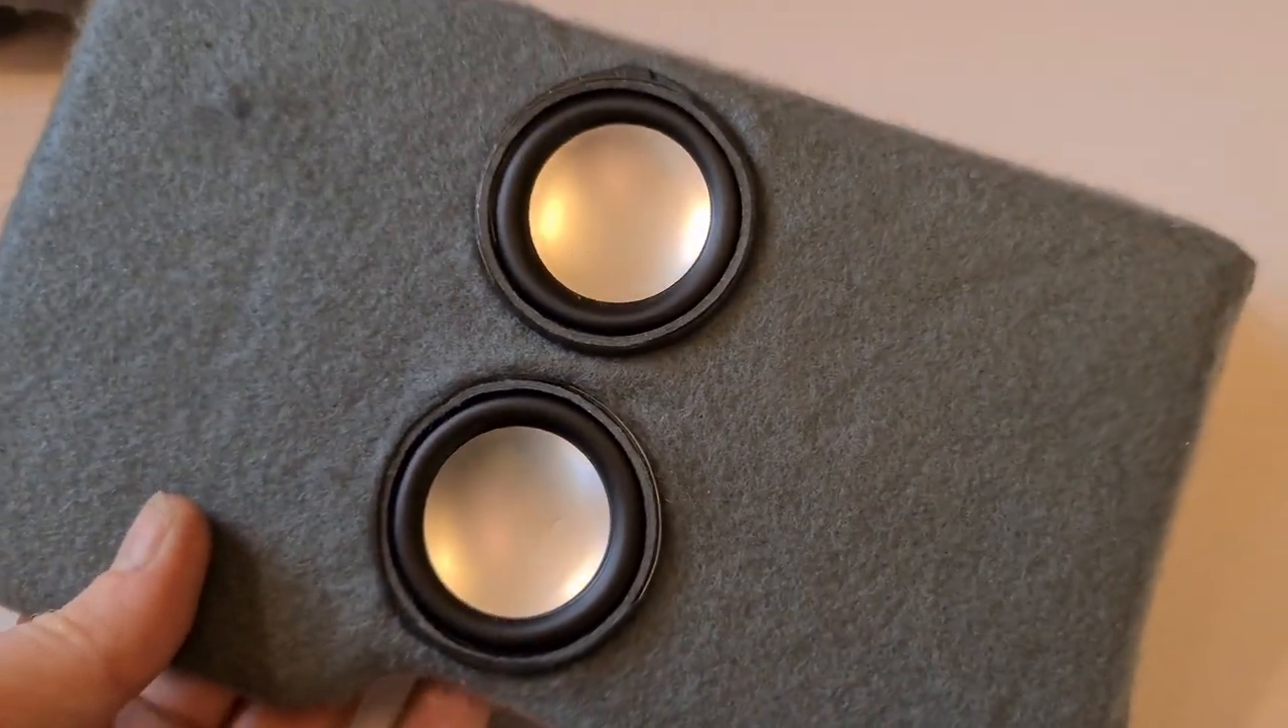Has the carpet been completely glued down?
Yes.